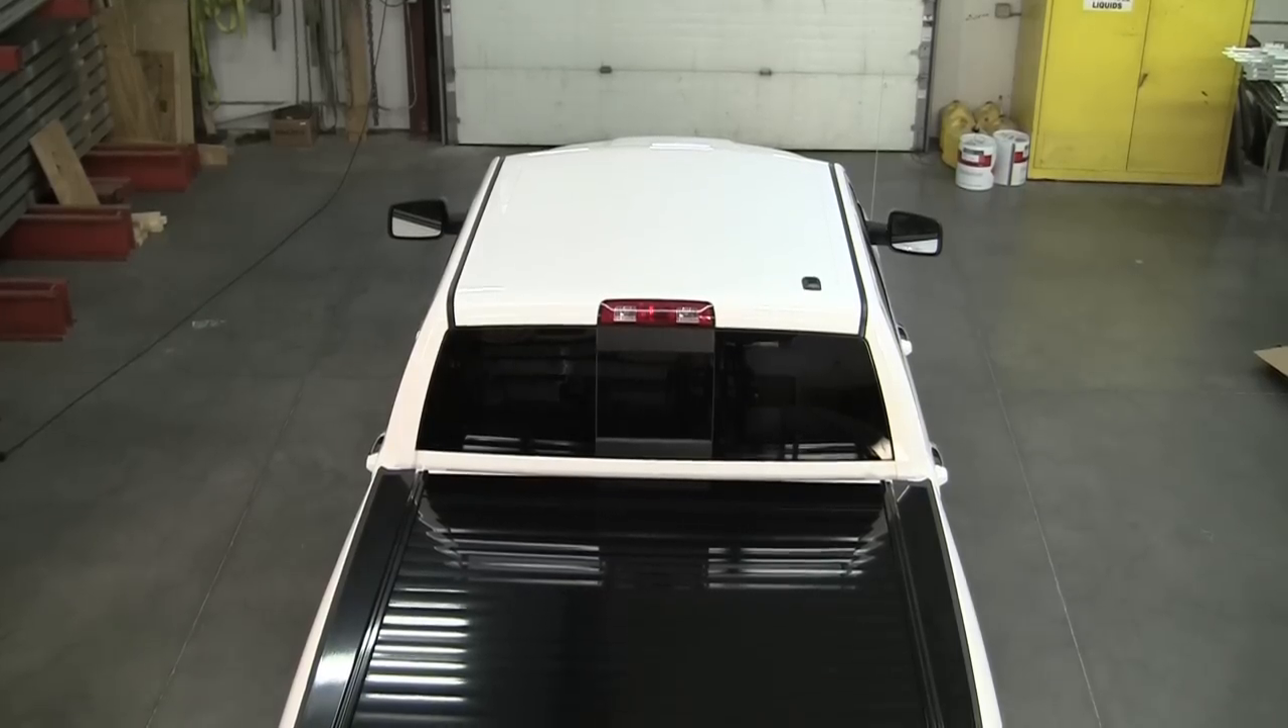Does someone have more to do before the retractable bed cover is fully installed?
No.